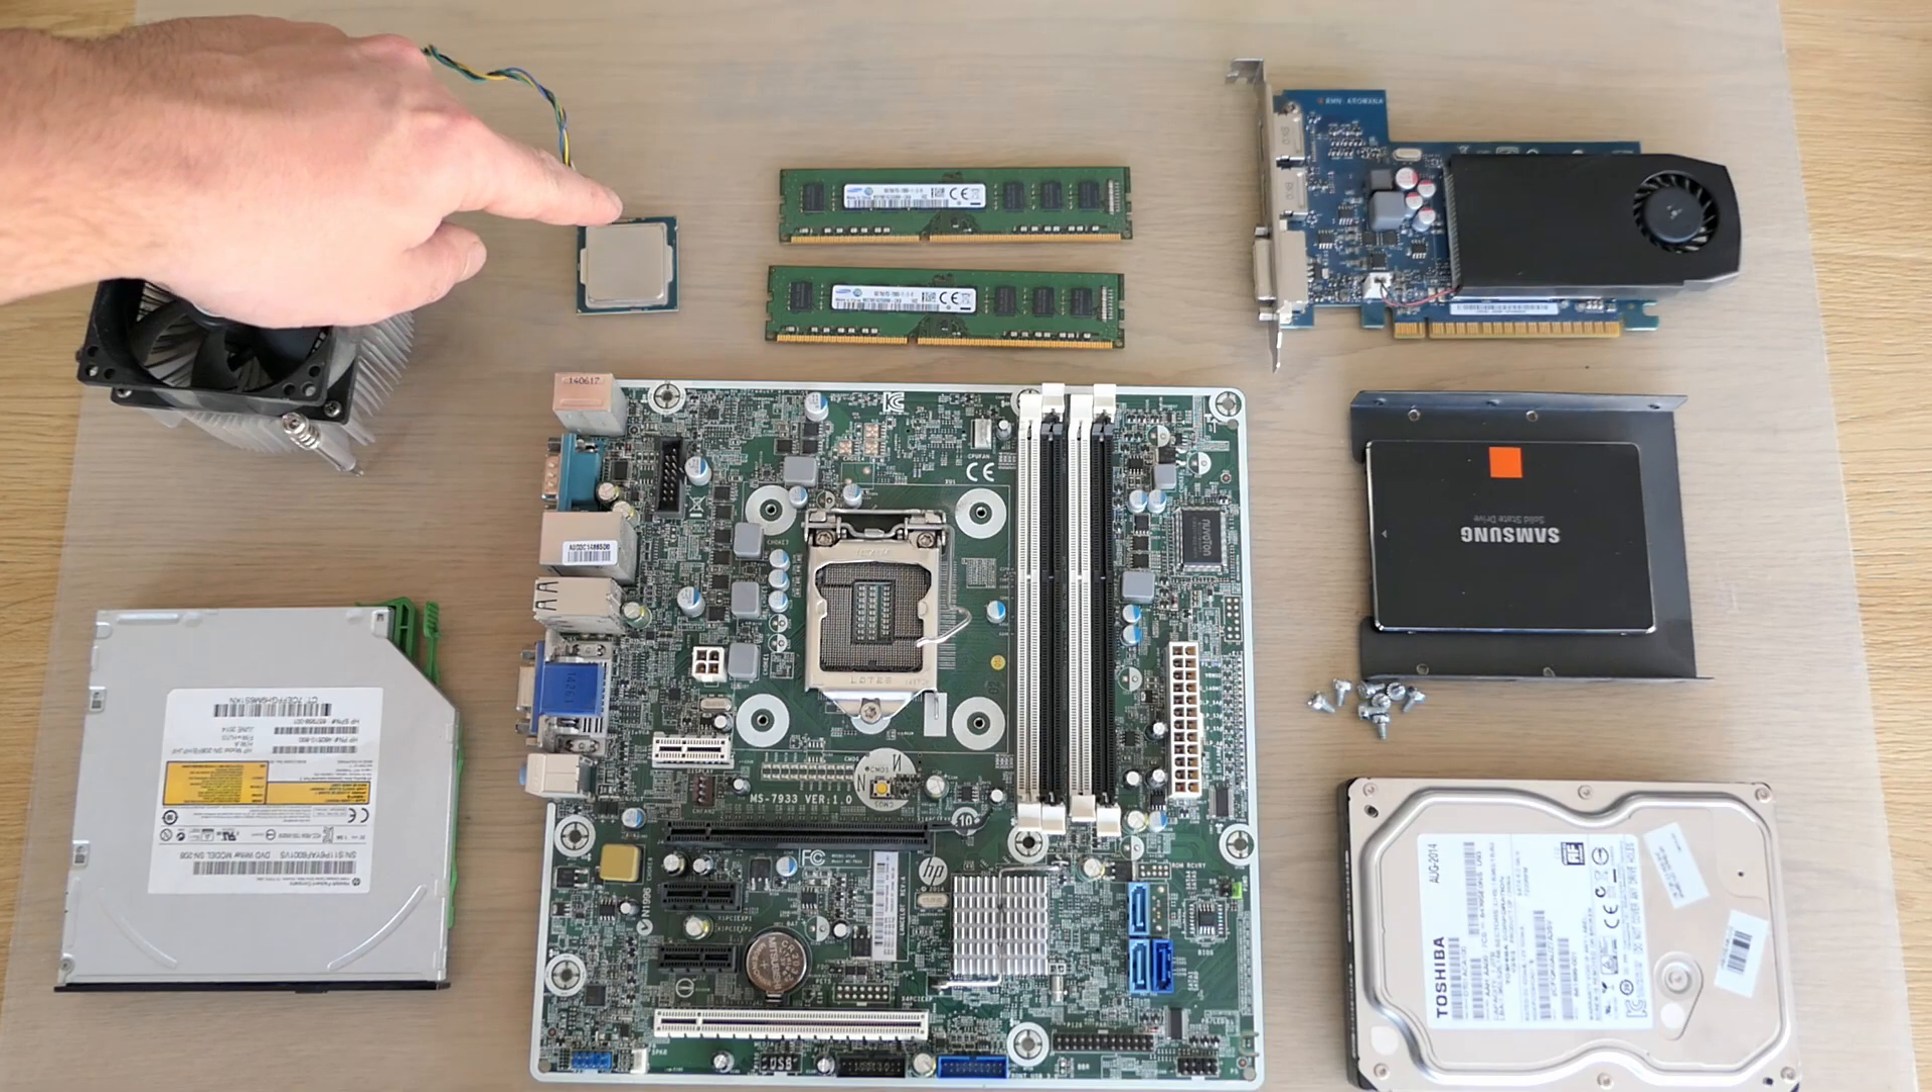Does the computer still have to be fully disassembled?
No.